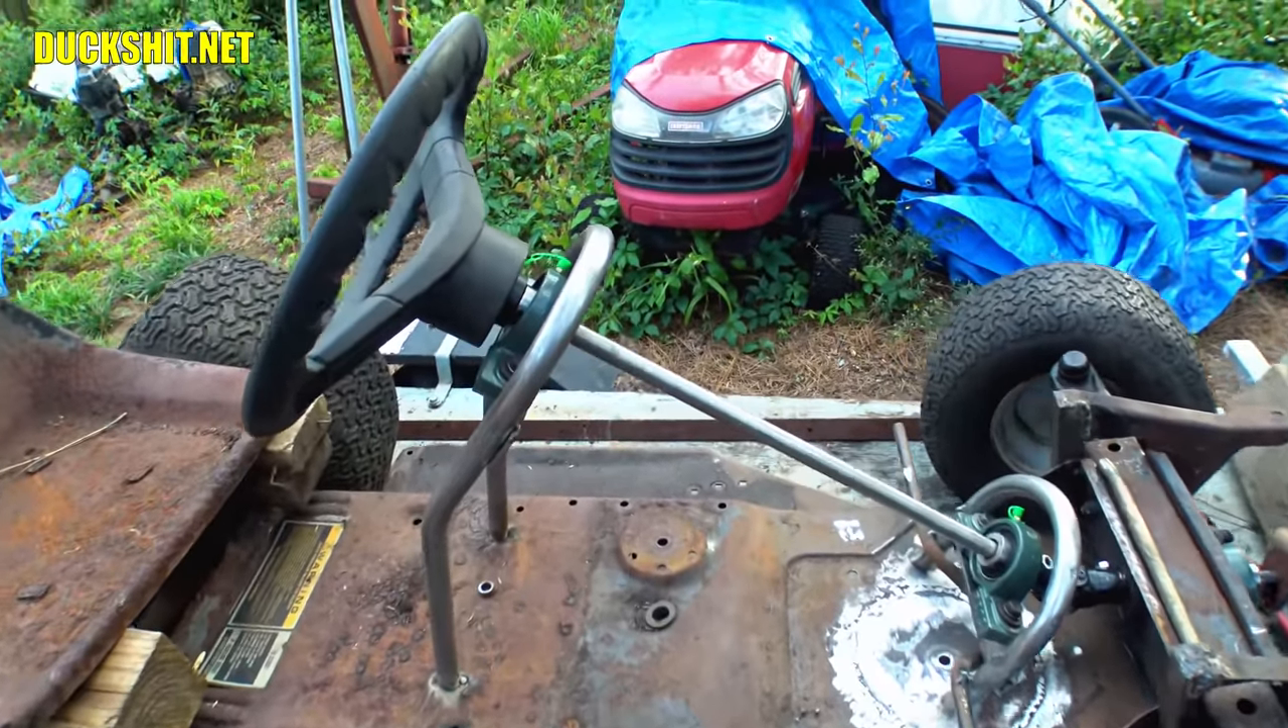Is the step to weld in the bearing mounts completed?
Yes.